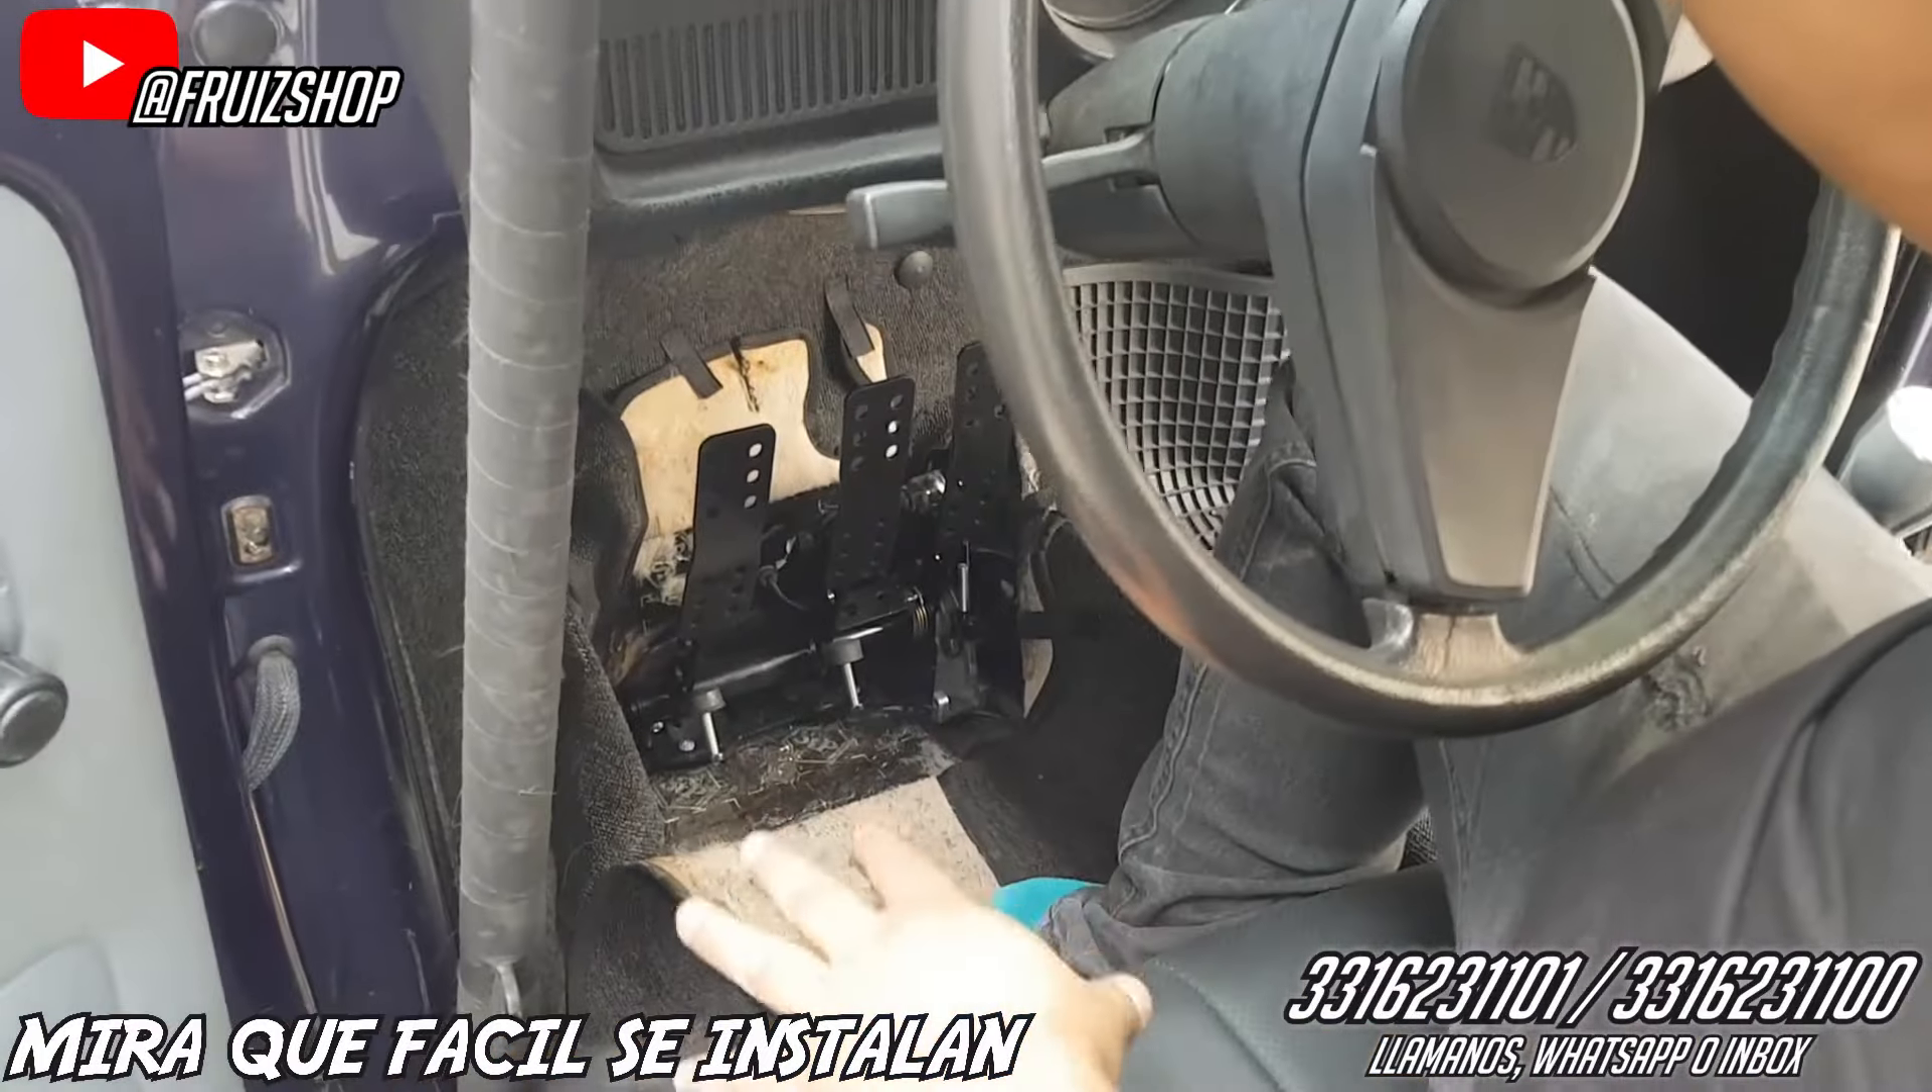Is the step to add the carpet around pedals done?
No.